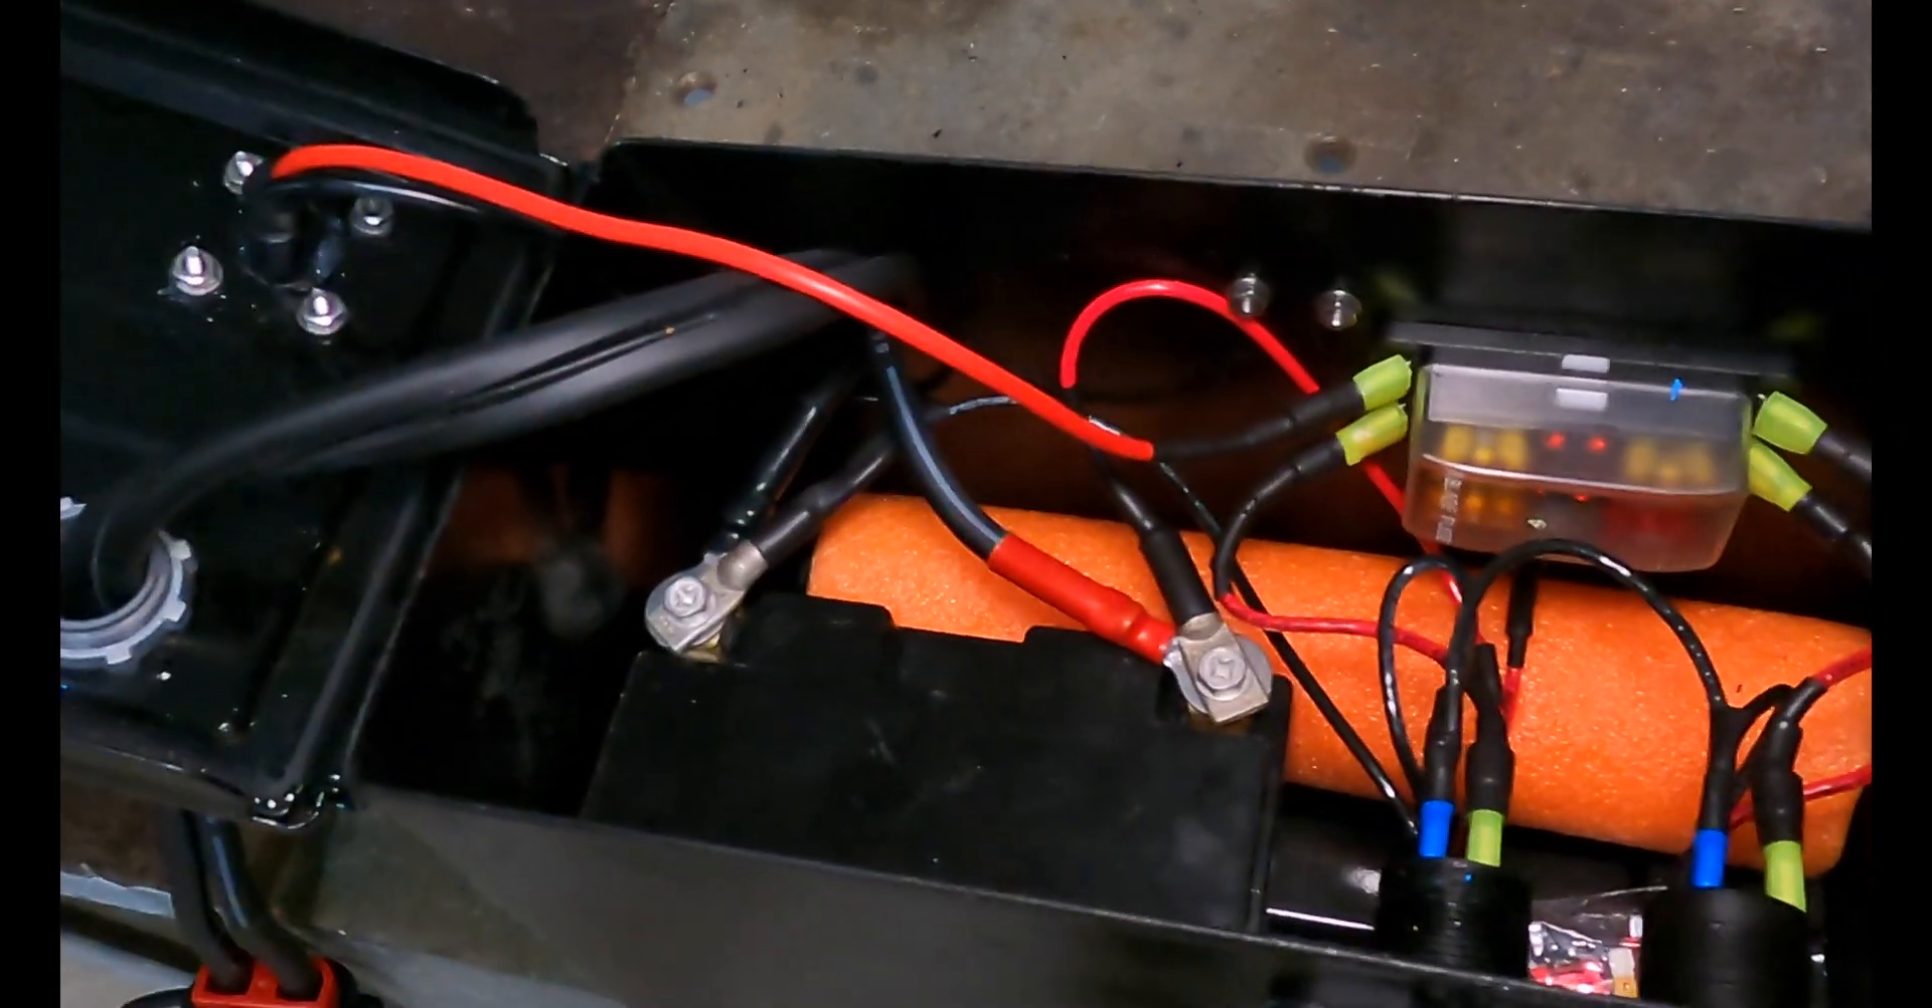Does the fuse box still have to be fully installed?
No.